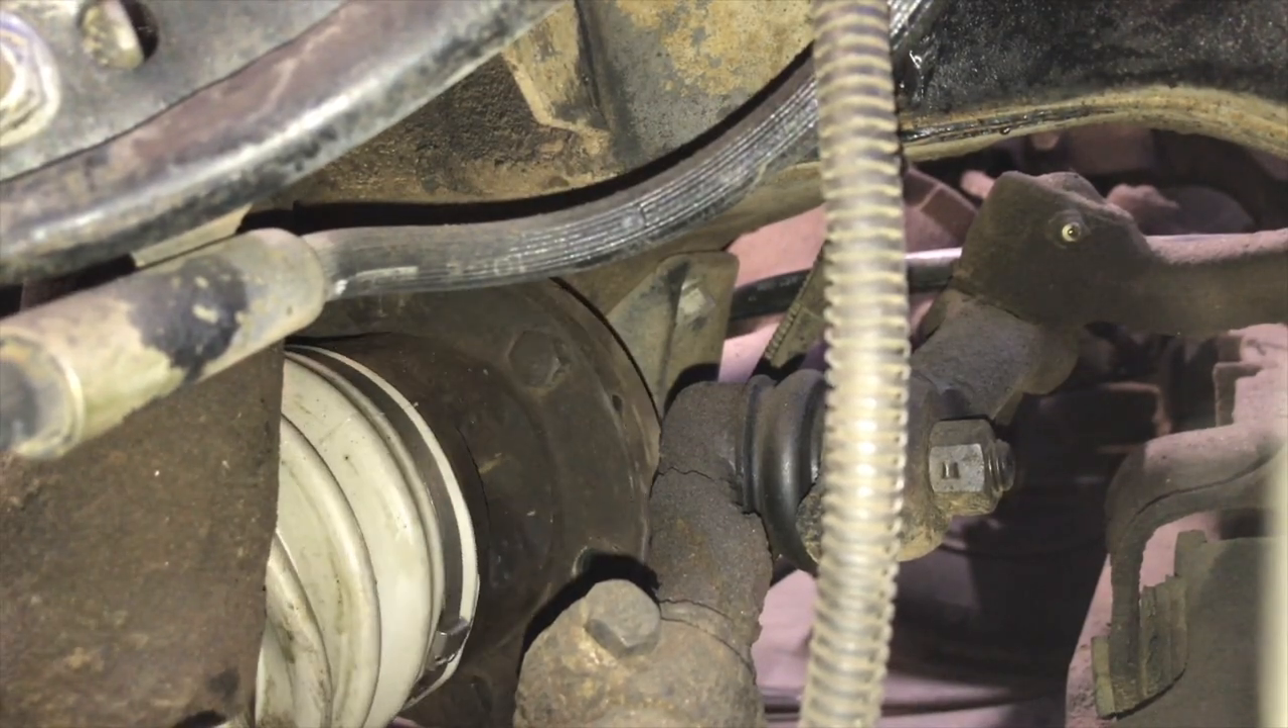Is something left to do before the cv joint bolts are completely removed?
Yes.